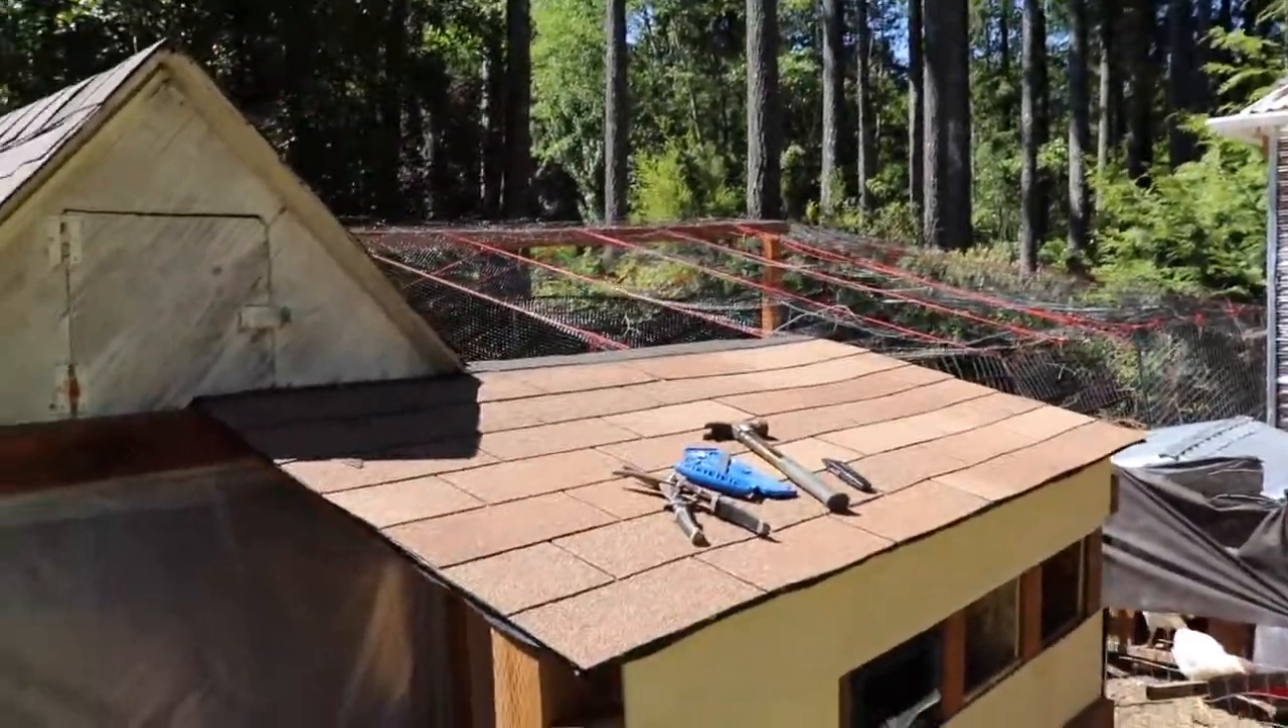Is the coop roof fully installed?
Yes.